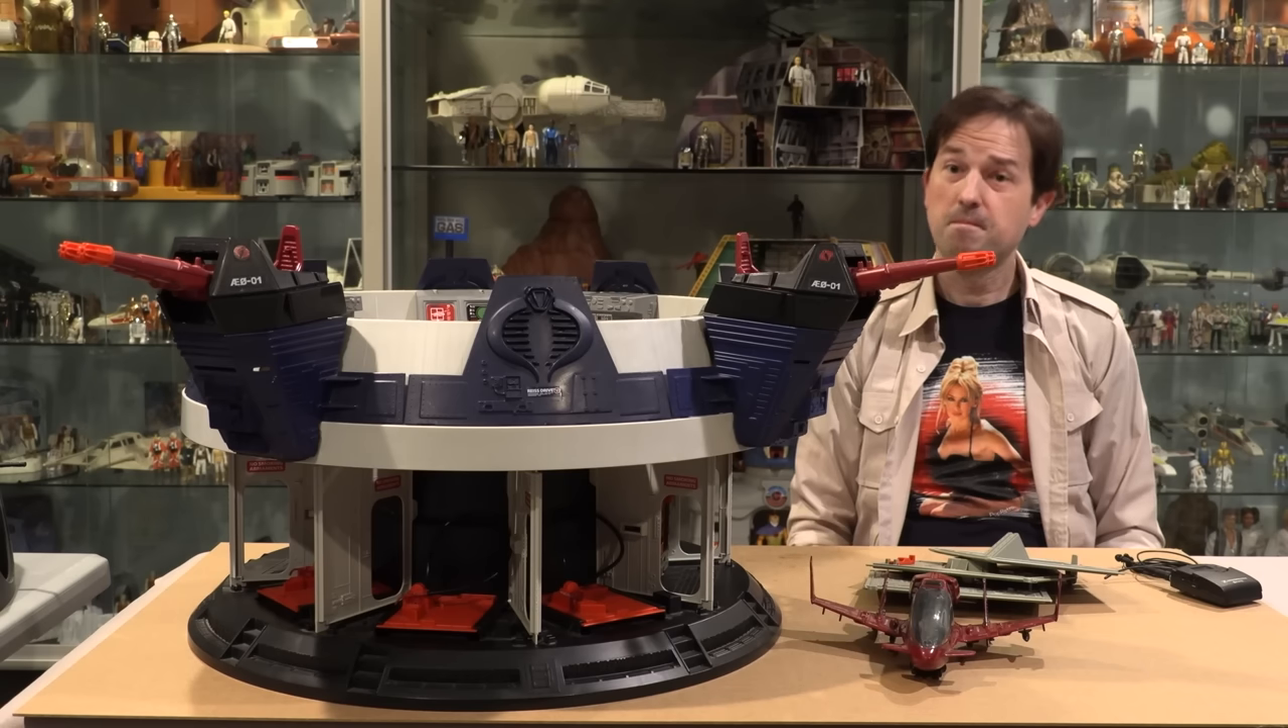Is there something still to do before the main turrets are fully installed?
No.